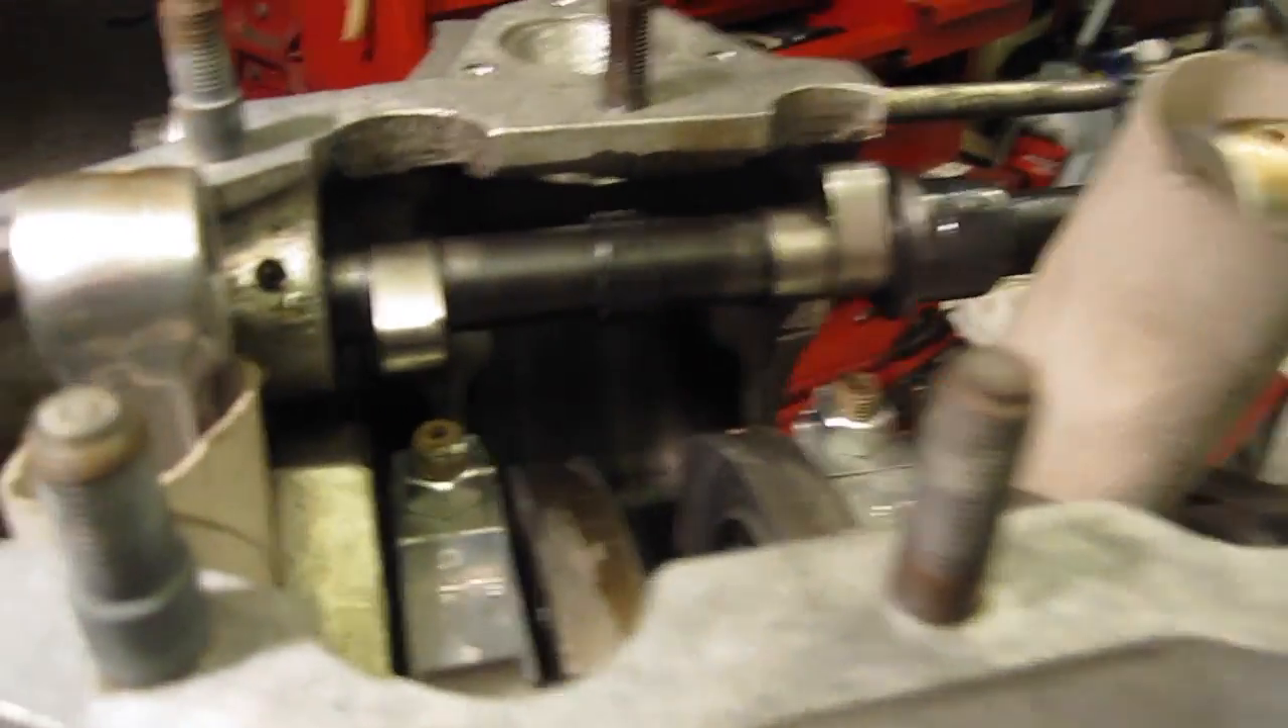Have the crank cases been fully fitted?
No.